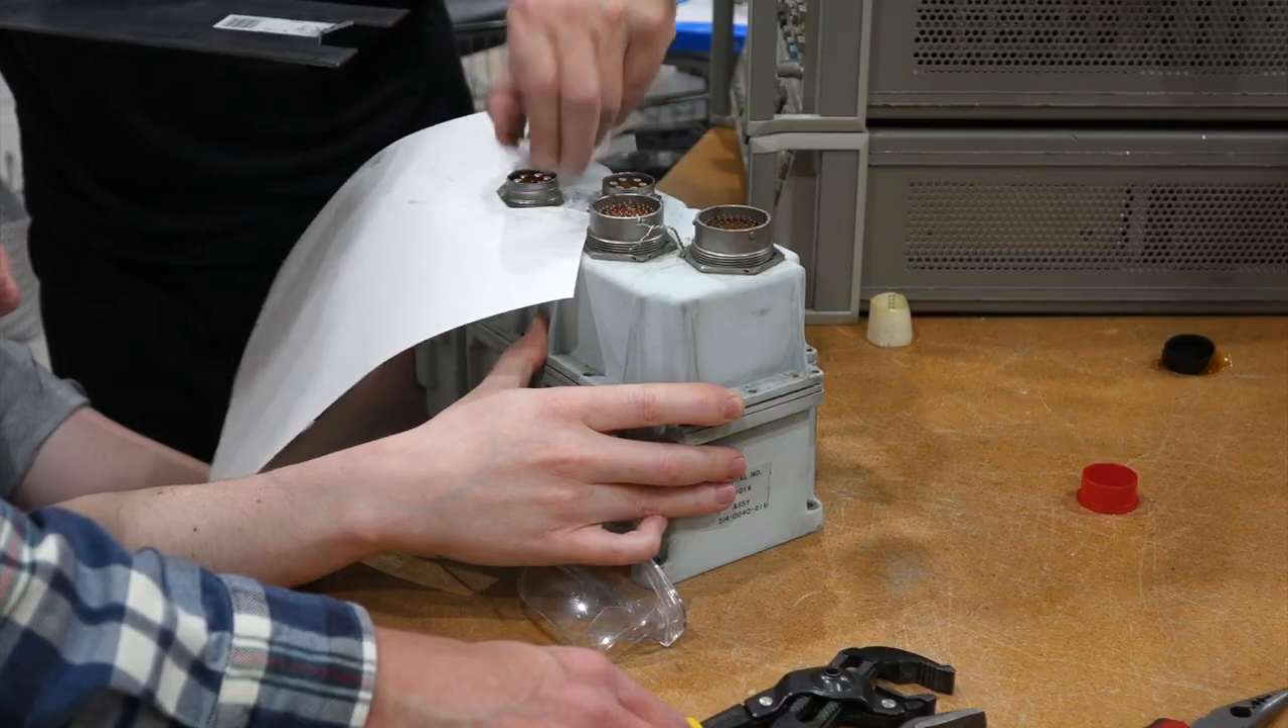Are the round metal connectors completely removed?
No.